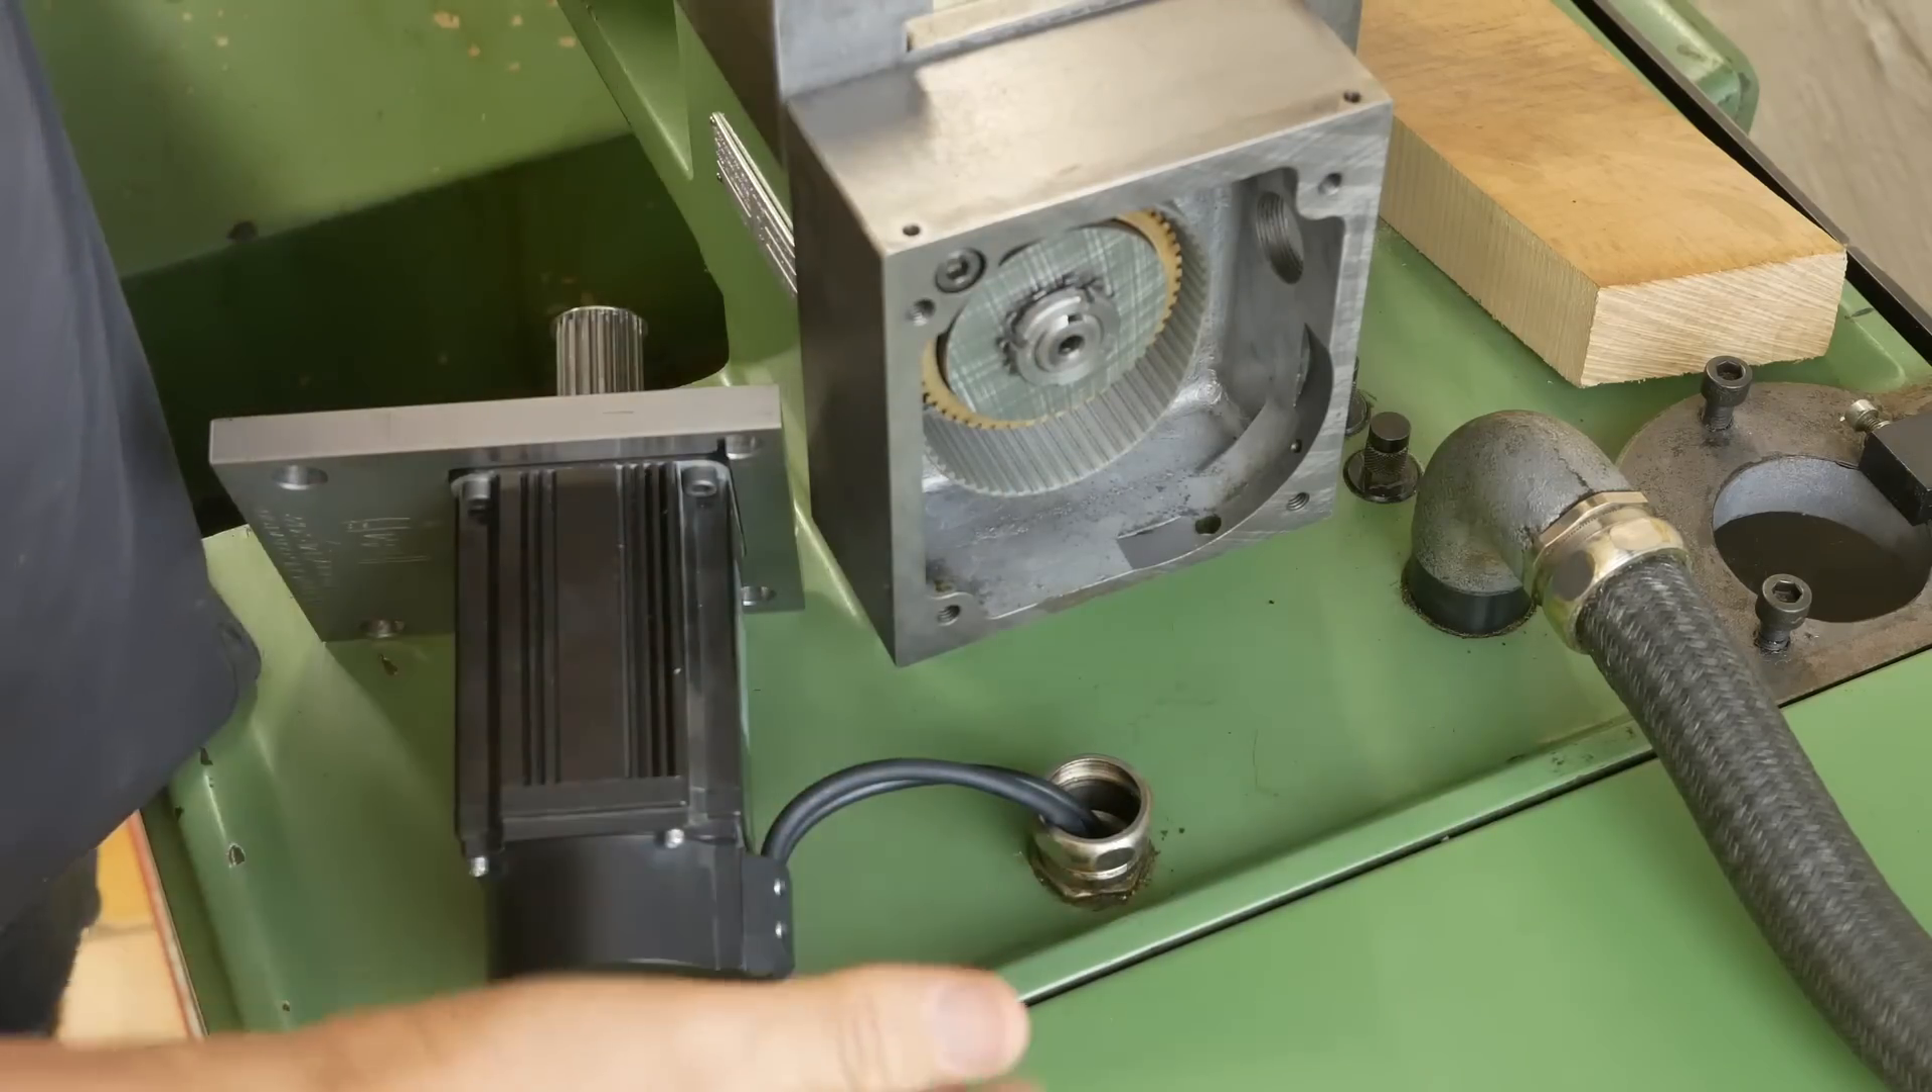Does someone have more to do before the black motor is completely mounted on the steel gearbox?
Yes.